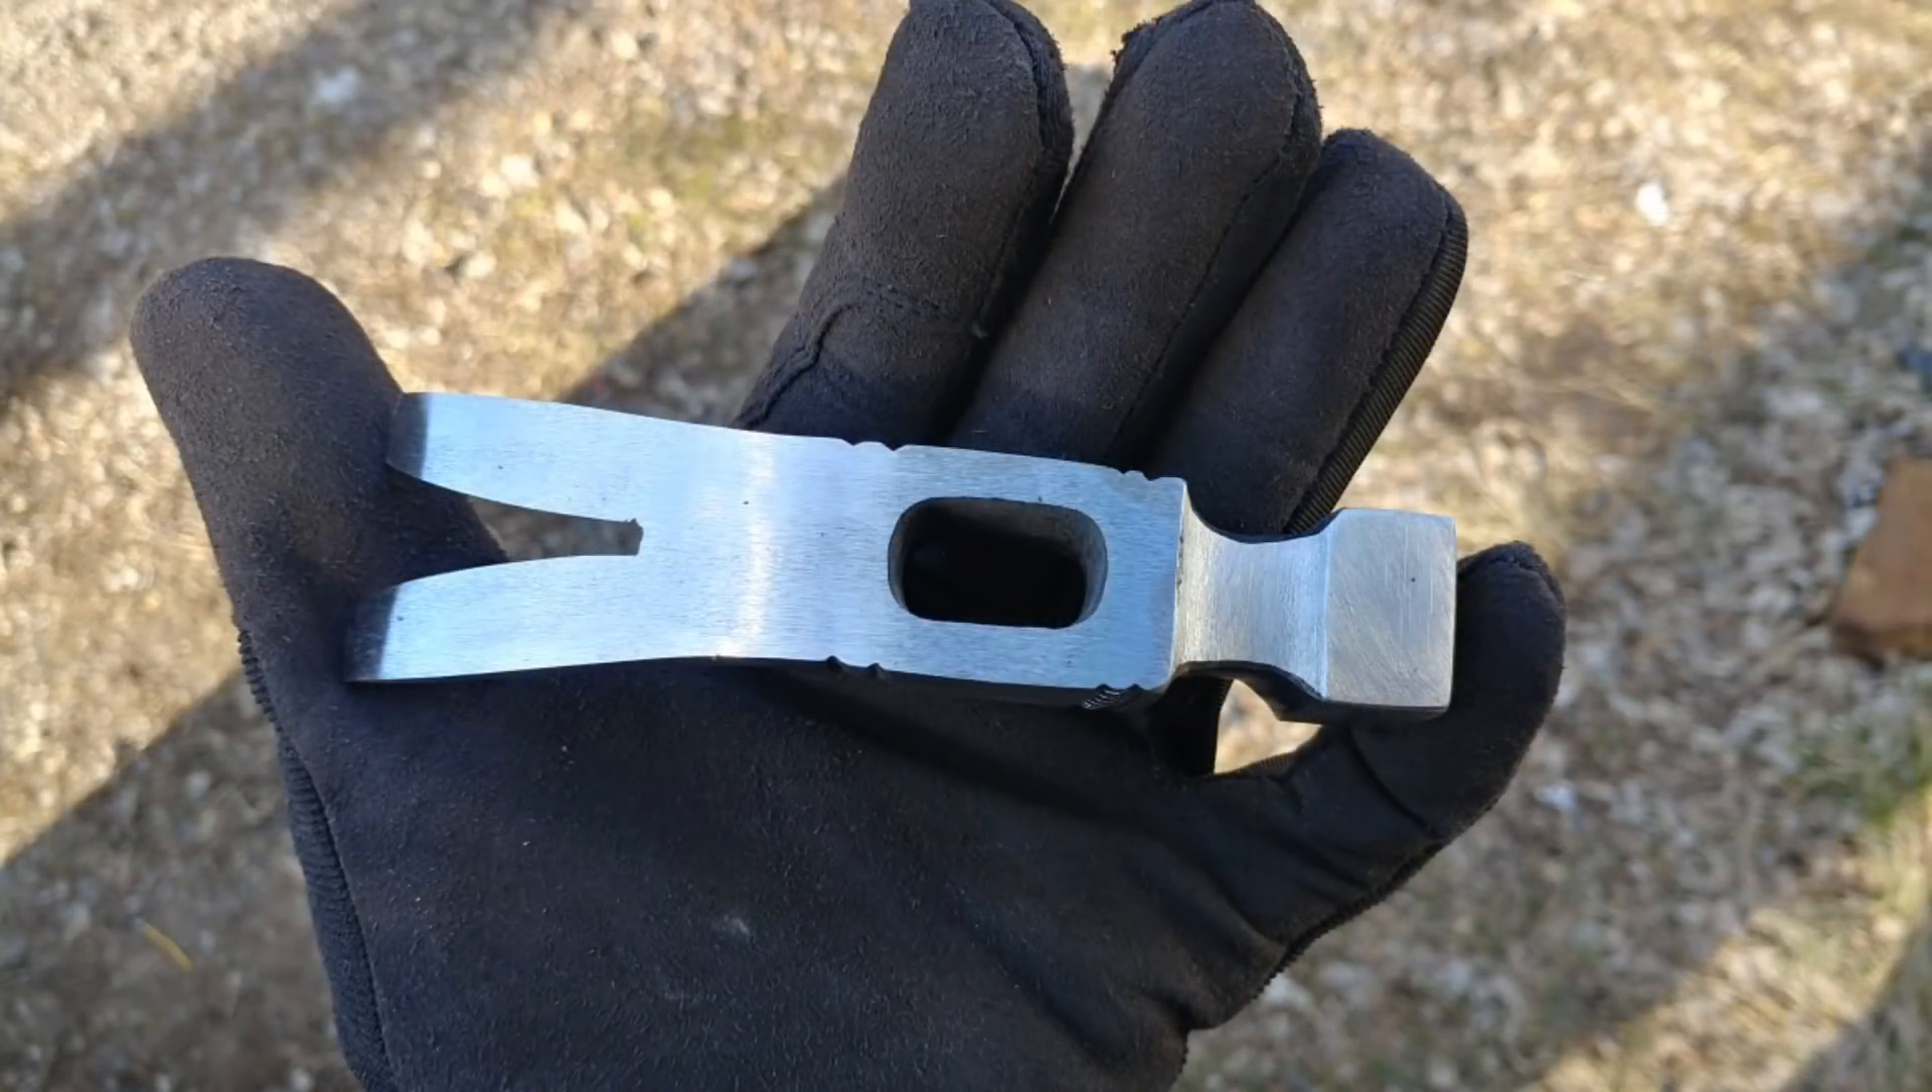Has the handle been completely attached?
No.